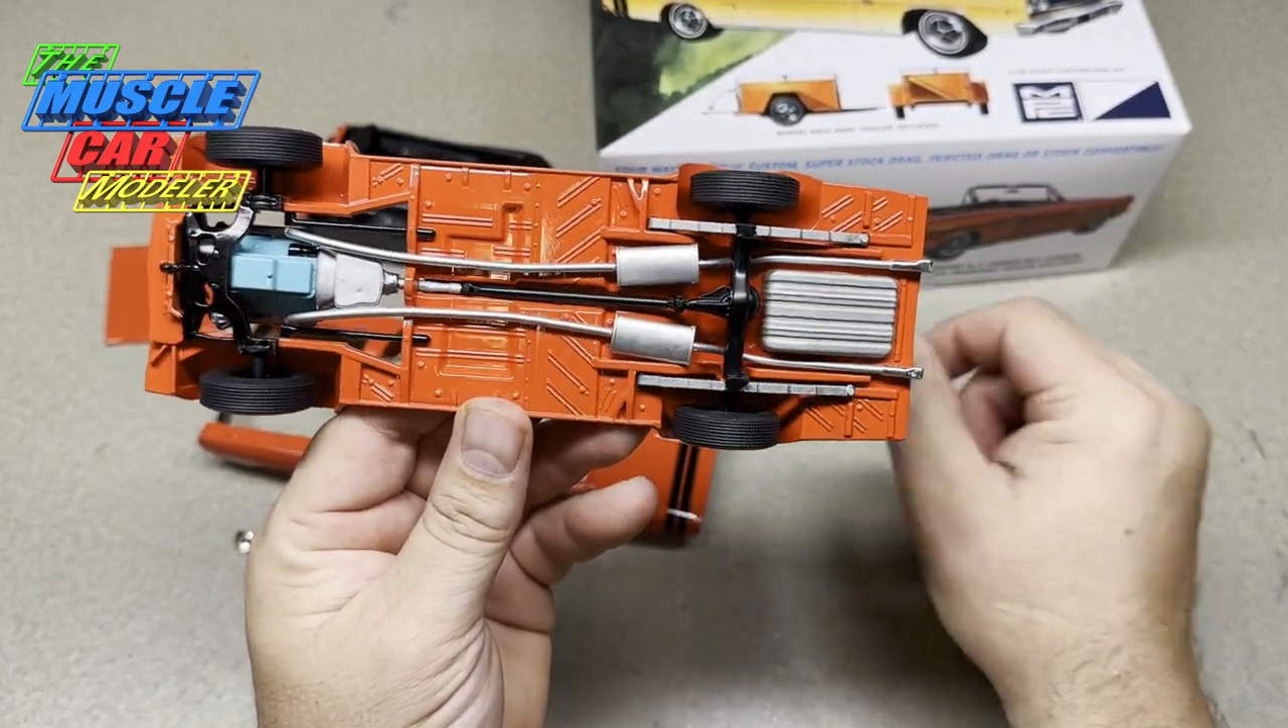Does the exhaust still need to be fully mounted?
No.